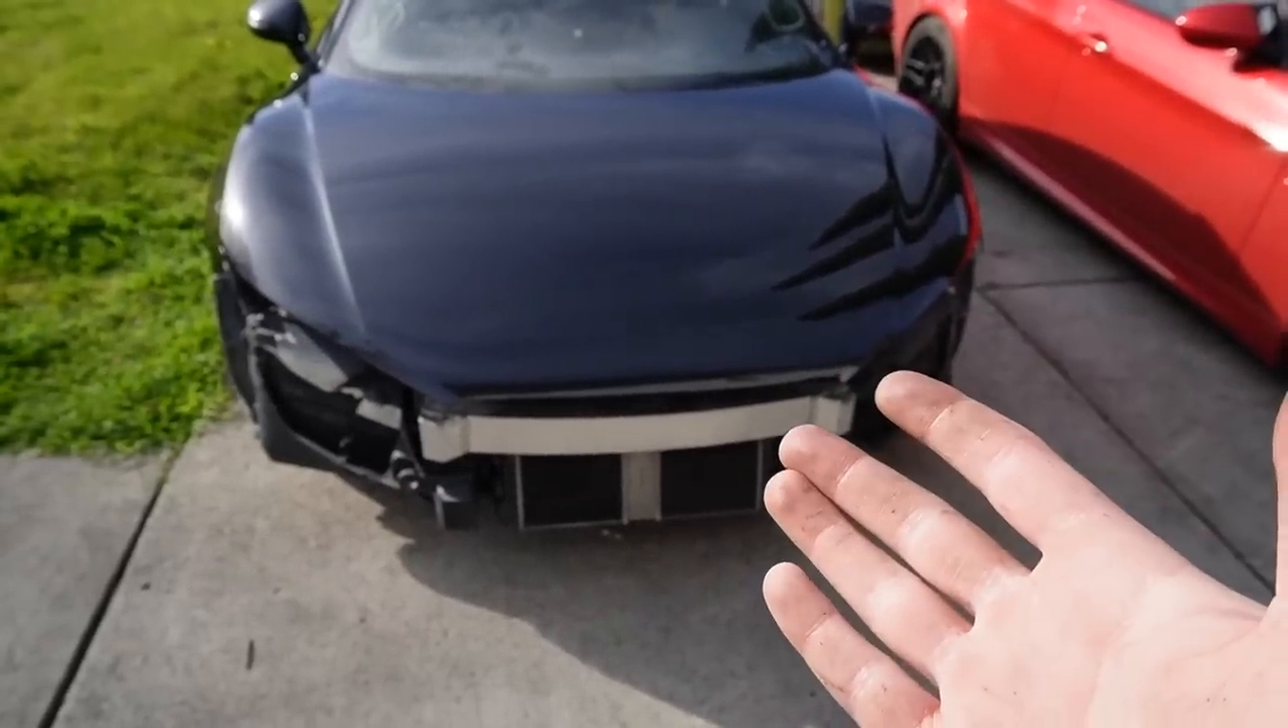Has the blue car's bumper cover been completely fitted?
No.